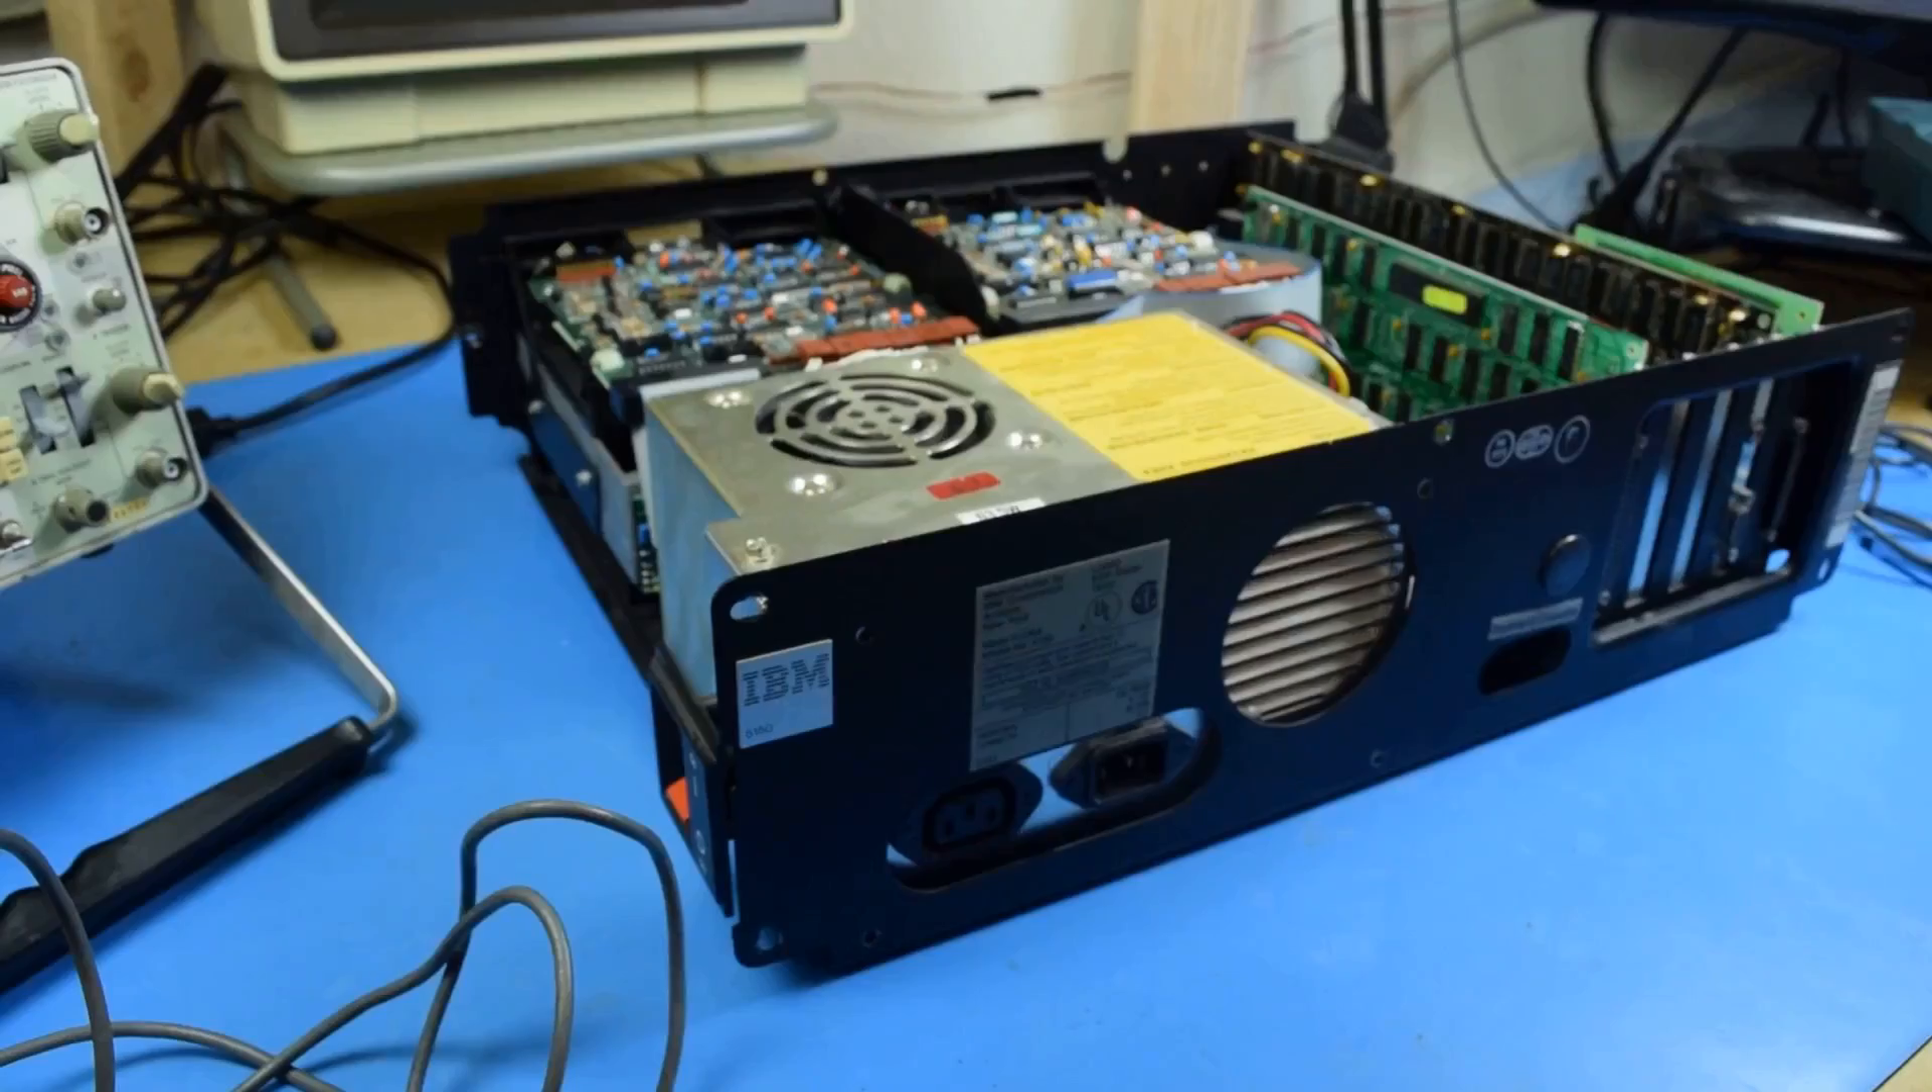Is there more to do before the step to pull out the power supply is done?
Yes.